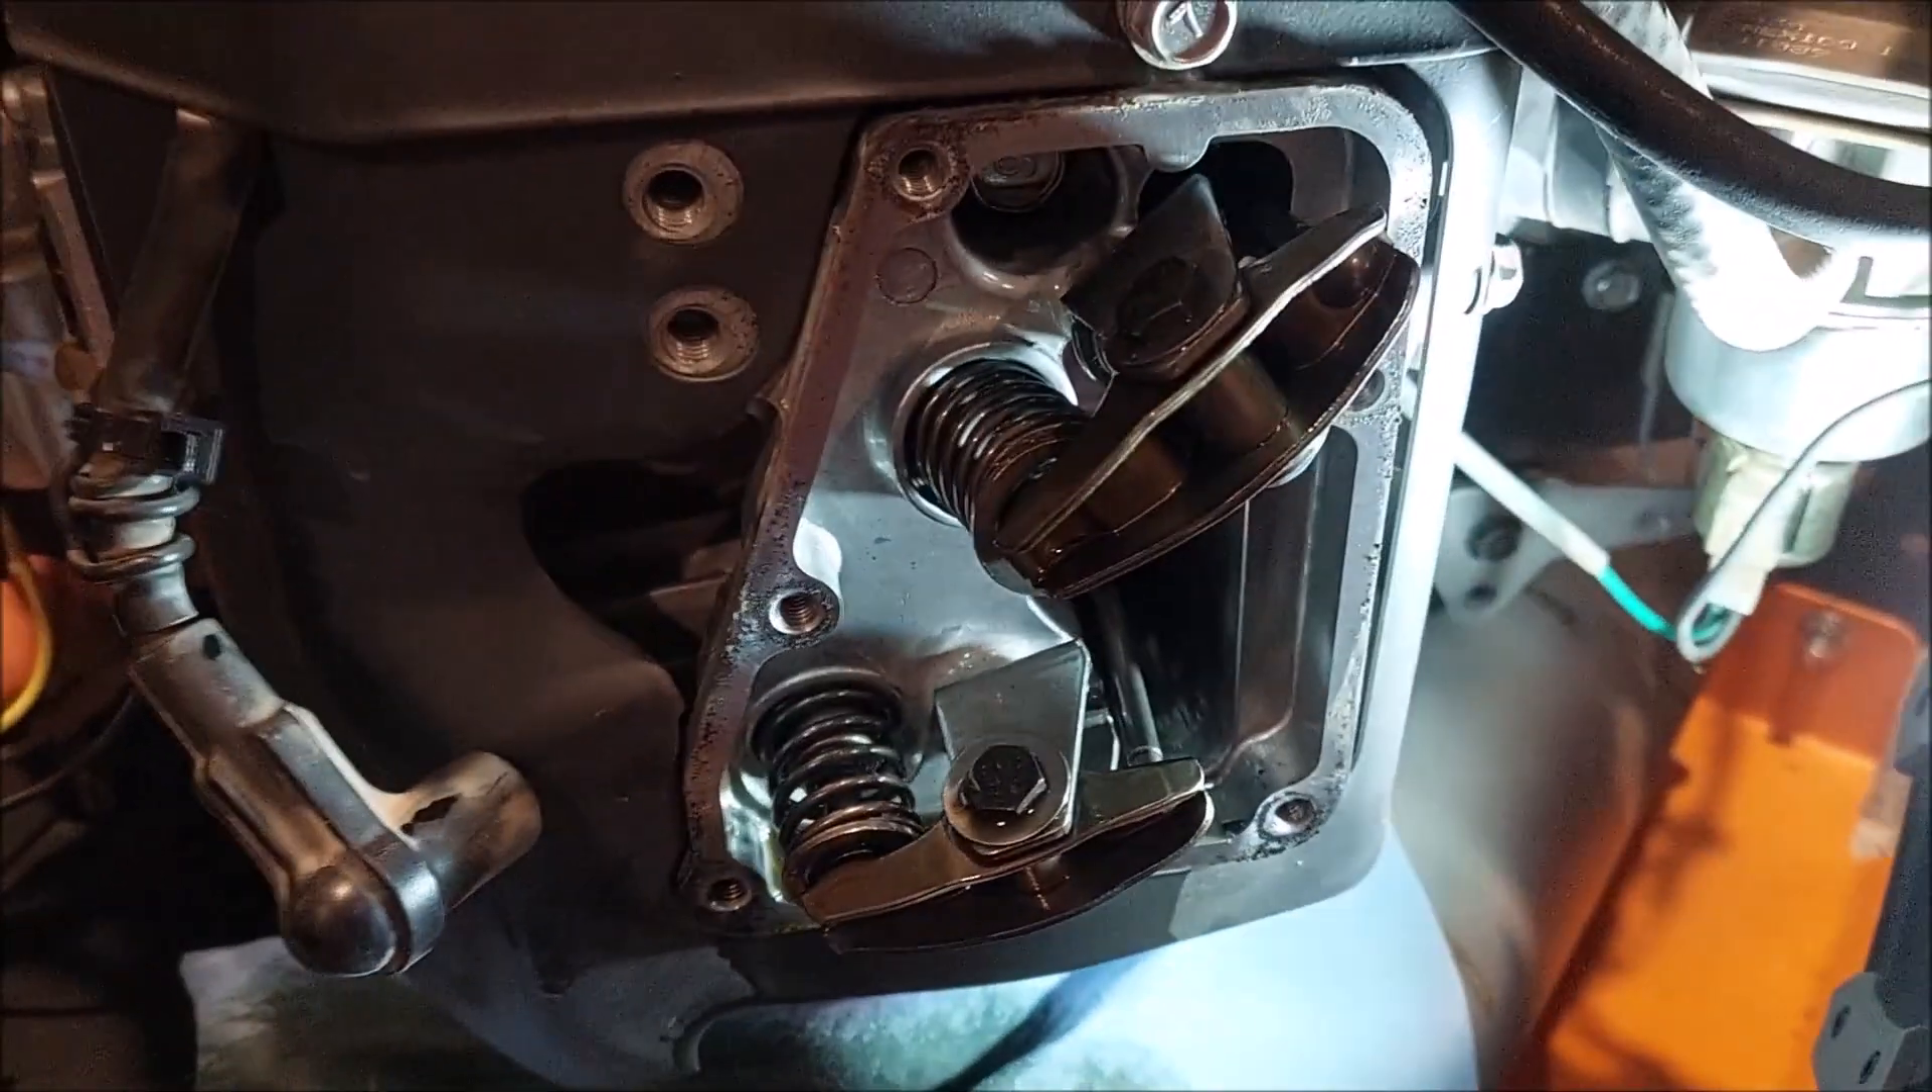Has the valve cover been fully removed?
Yes.